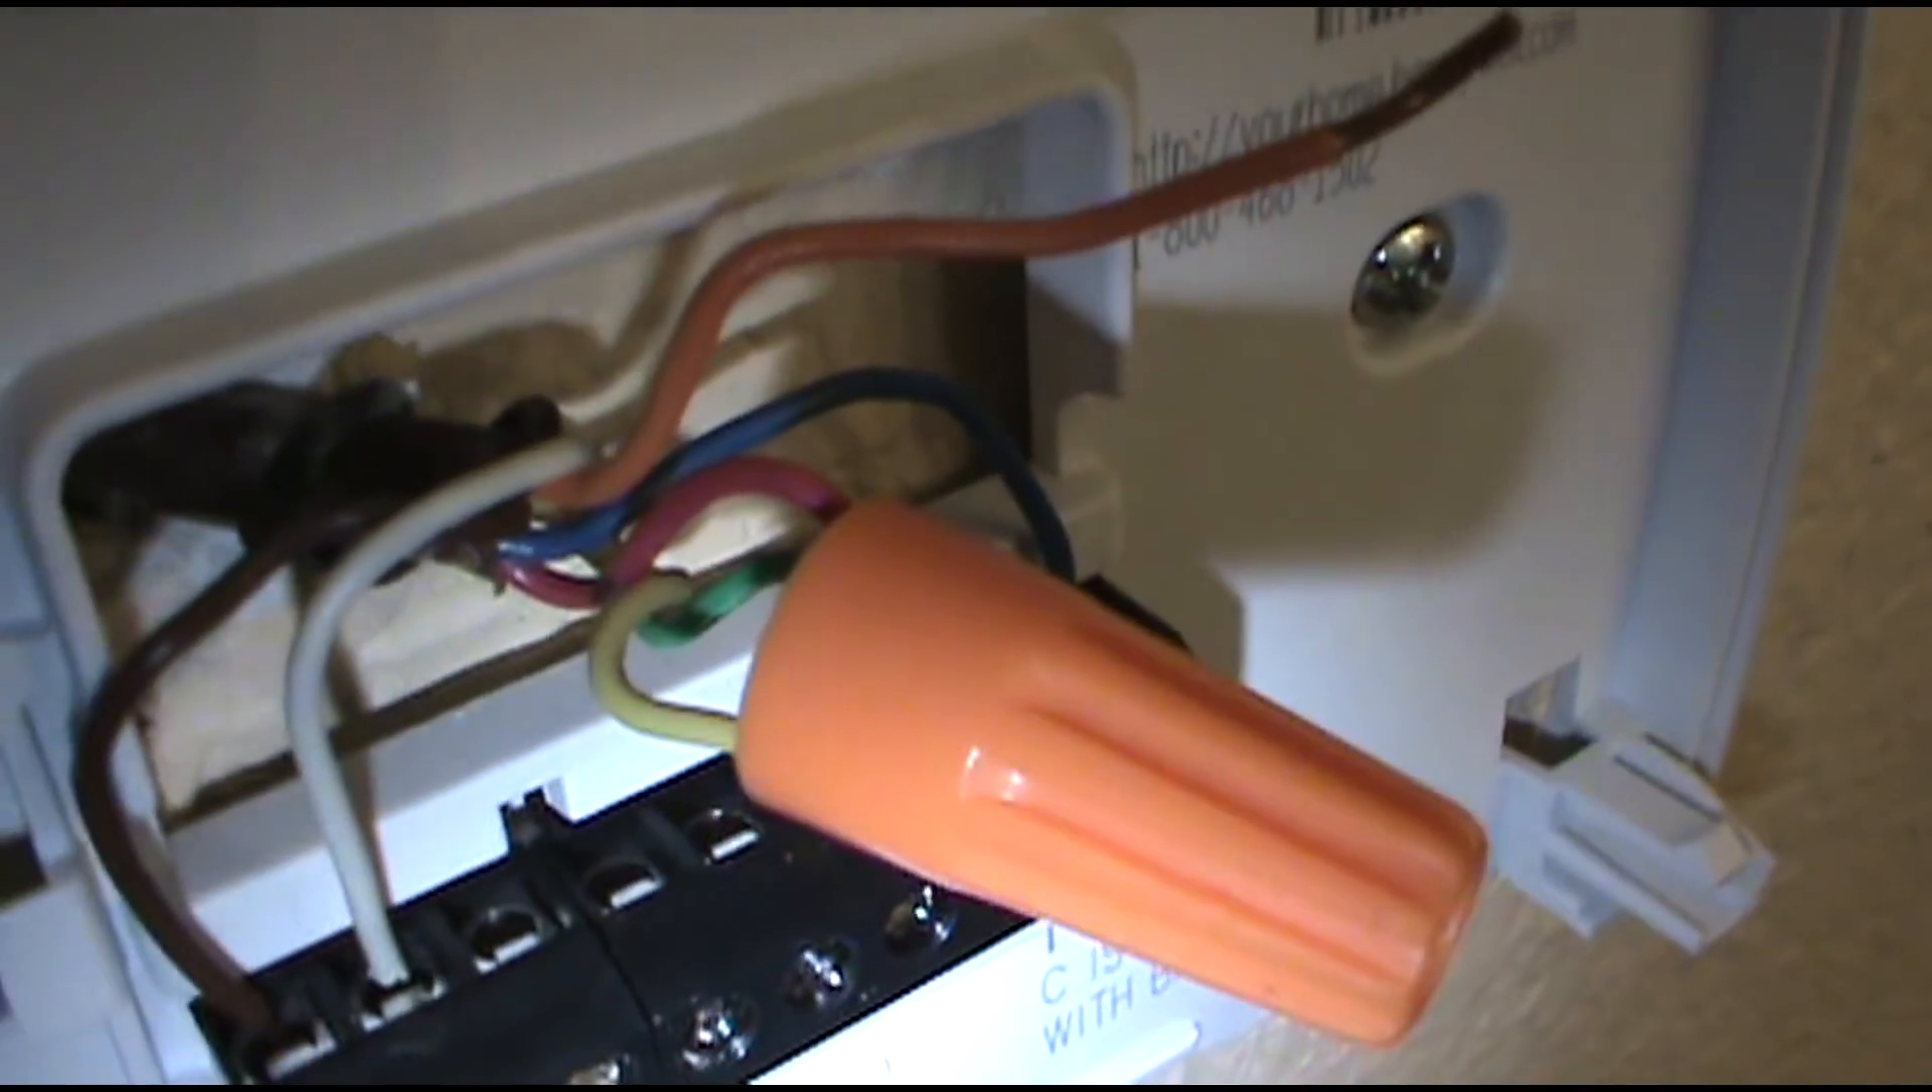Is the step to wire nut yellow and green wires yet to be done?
No.